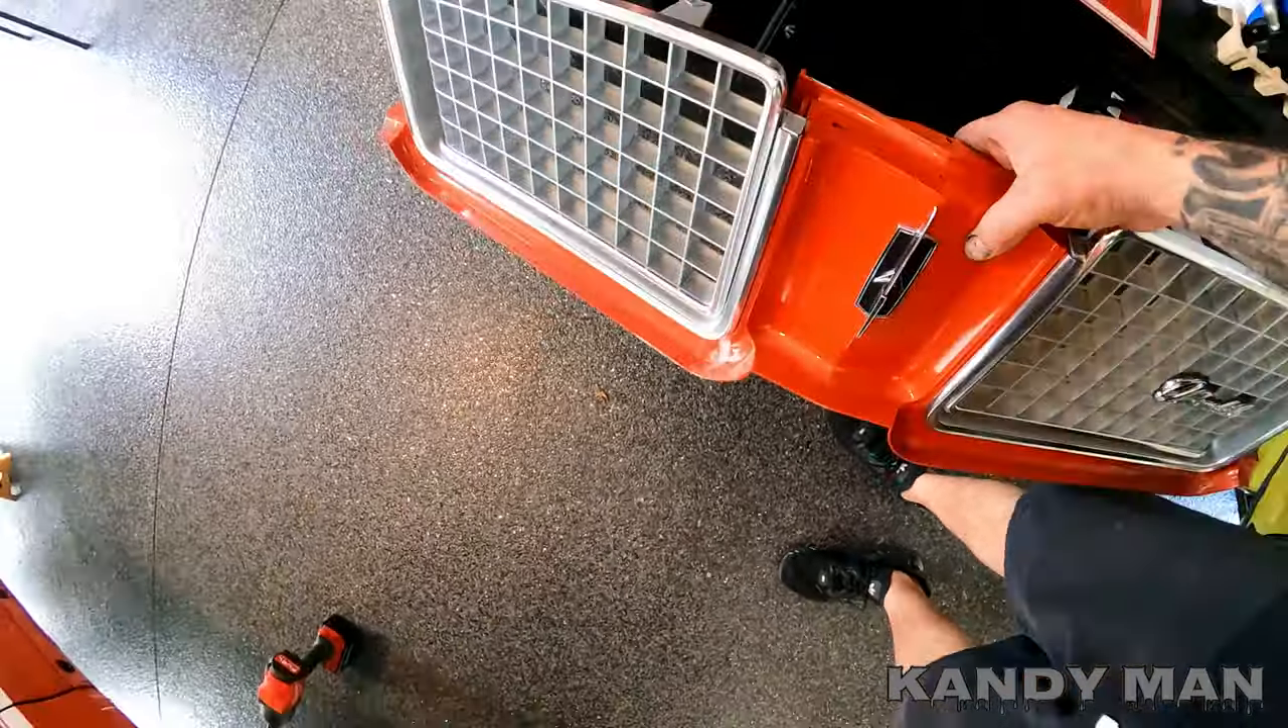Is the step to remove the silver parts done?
No.